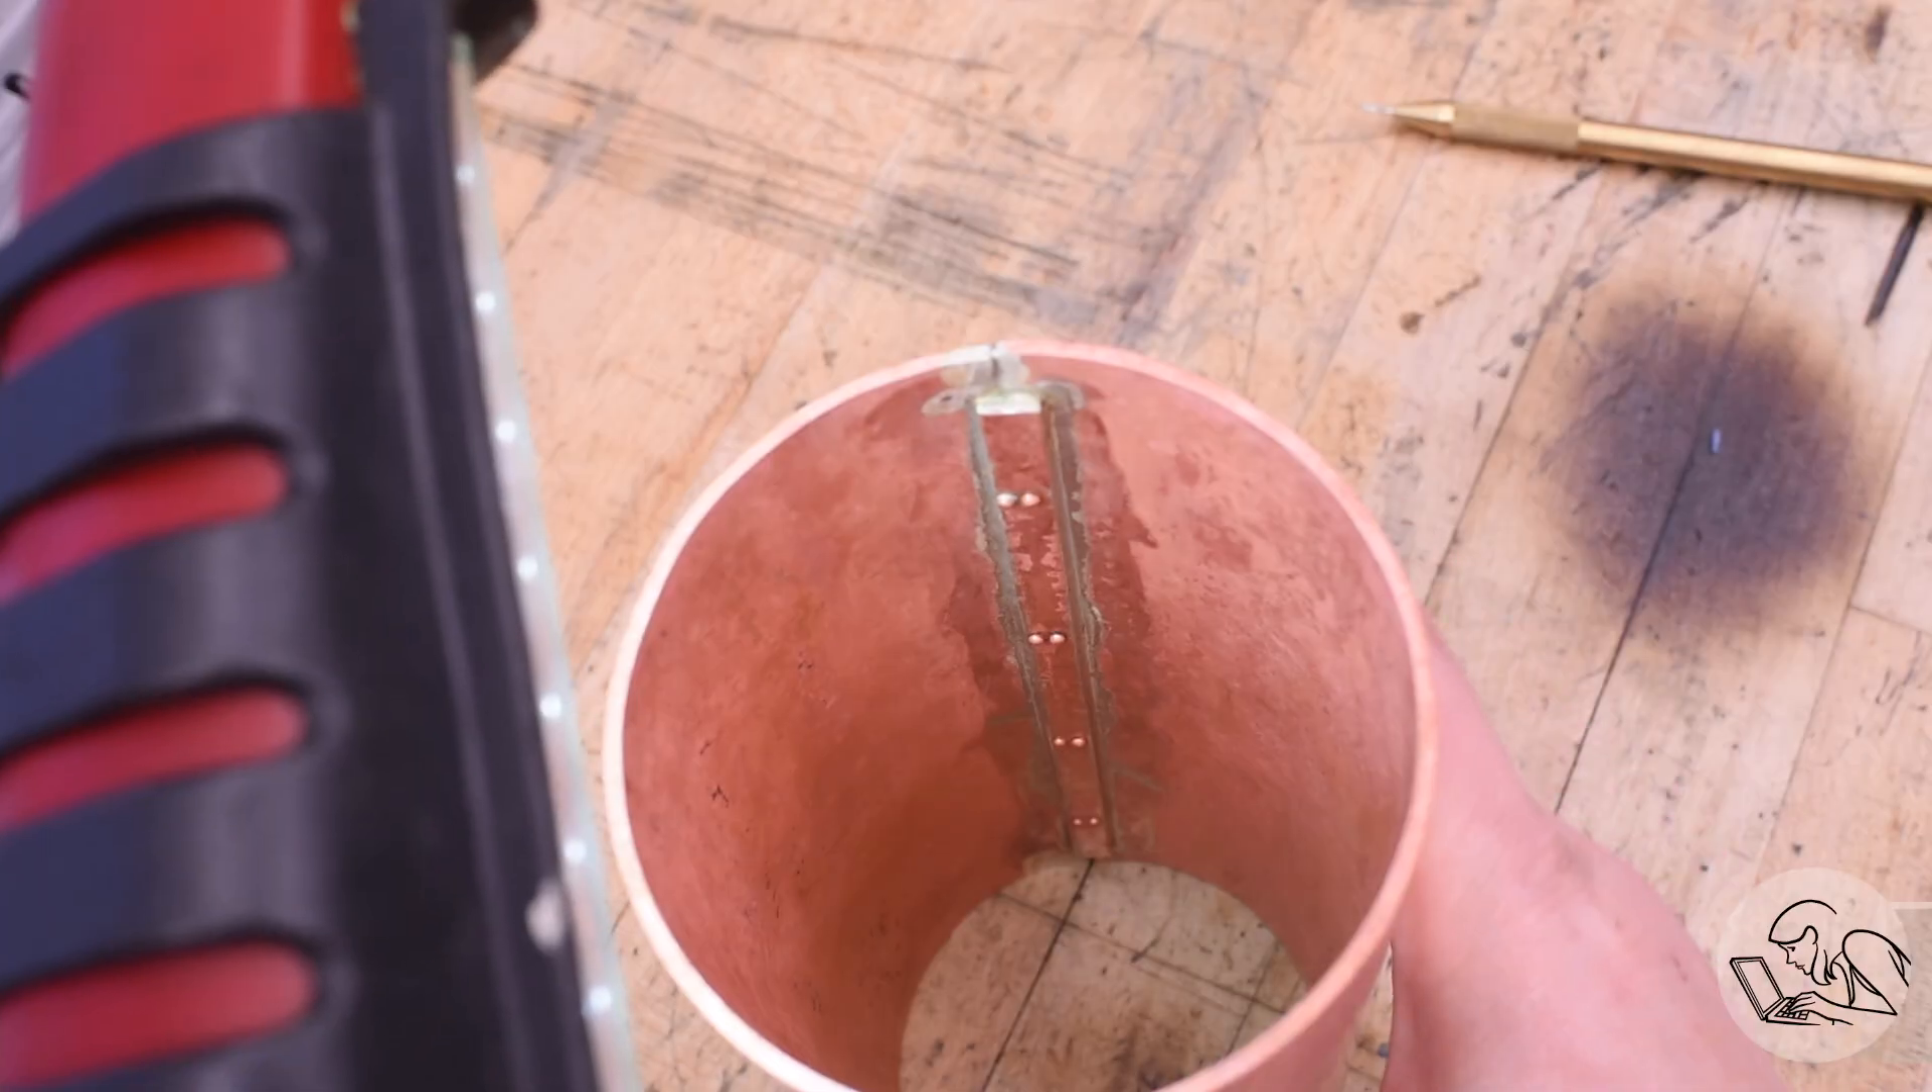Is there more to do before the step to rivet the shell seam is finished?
No.